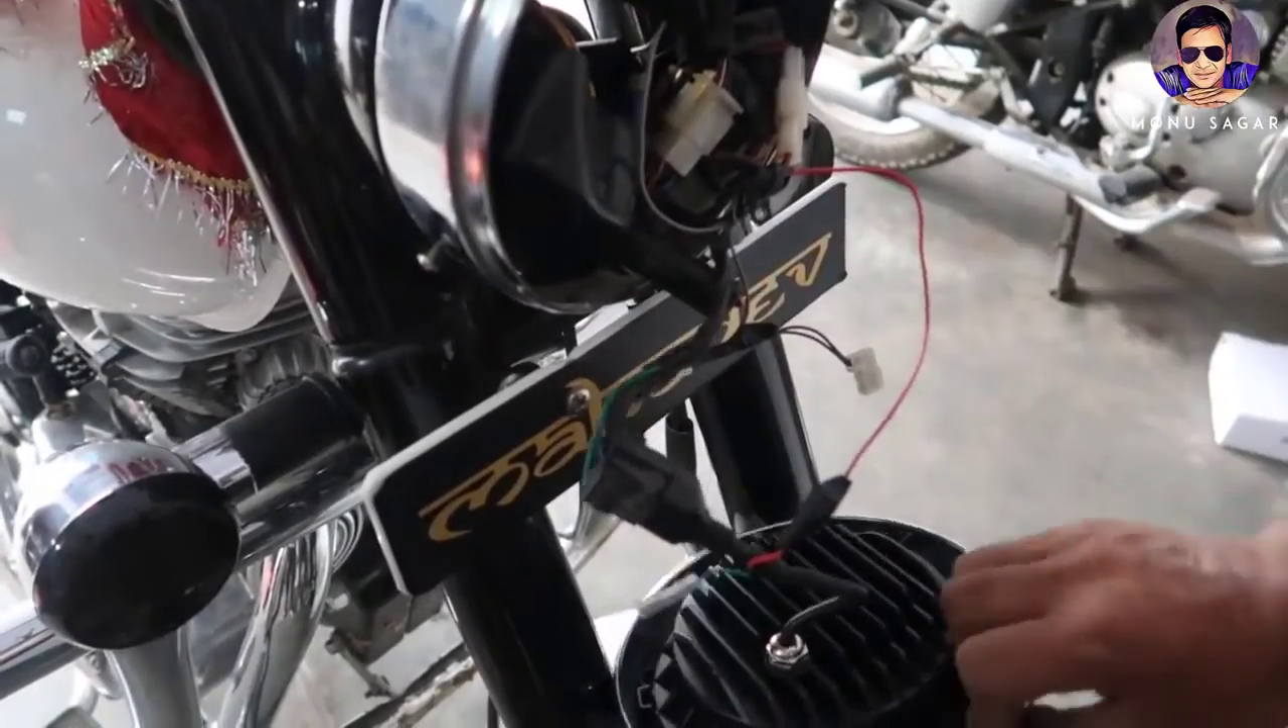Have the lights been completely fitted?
No.